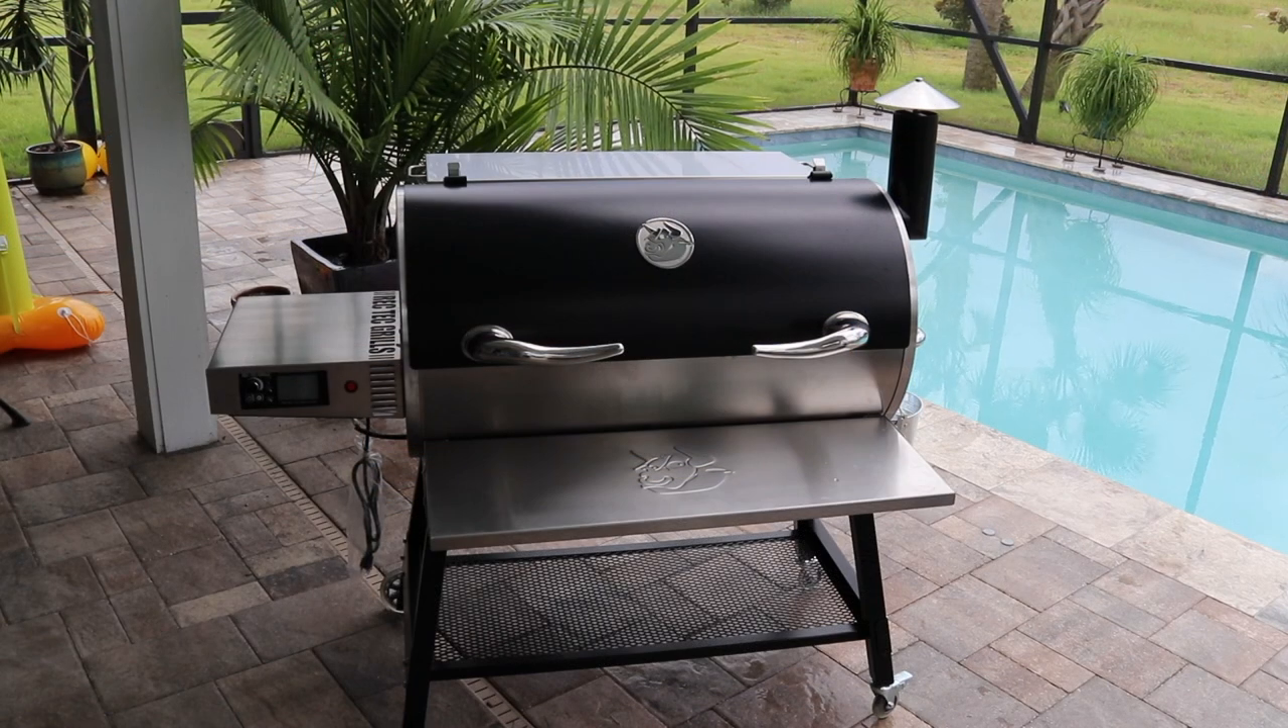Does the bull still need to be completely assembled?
No.